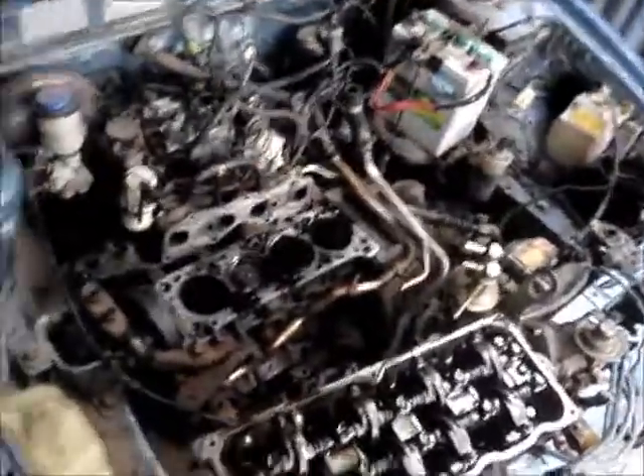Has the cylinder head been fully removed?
Yes.